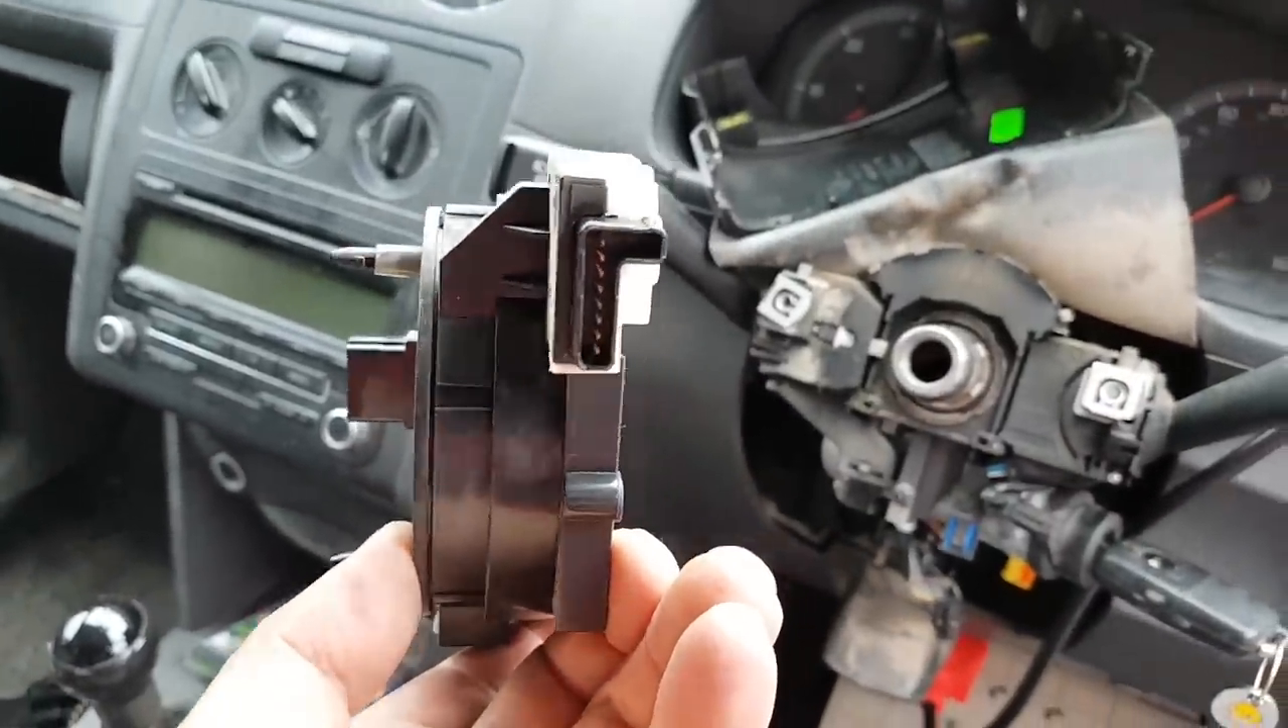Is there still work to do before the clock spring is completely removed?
No.